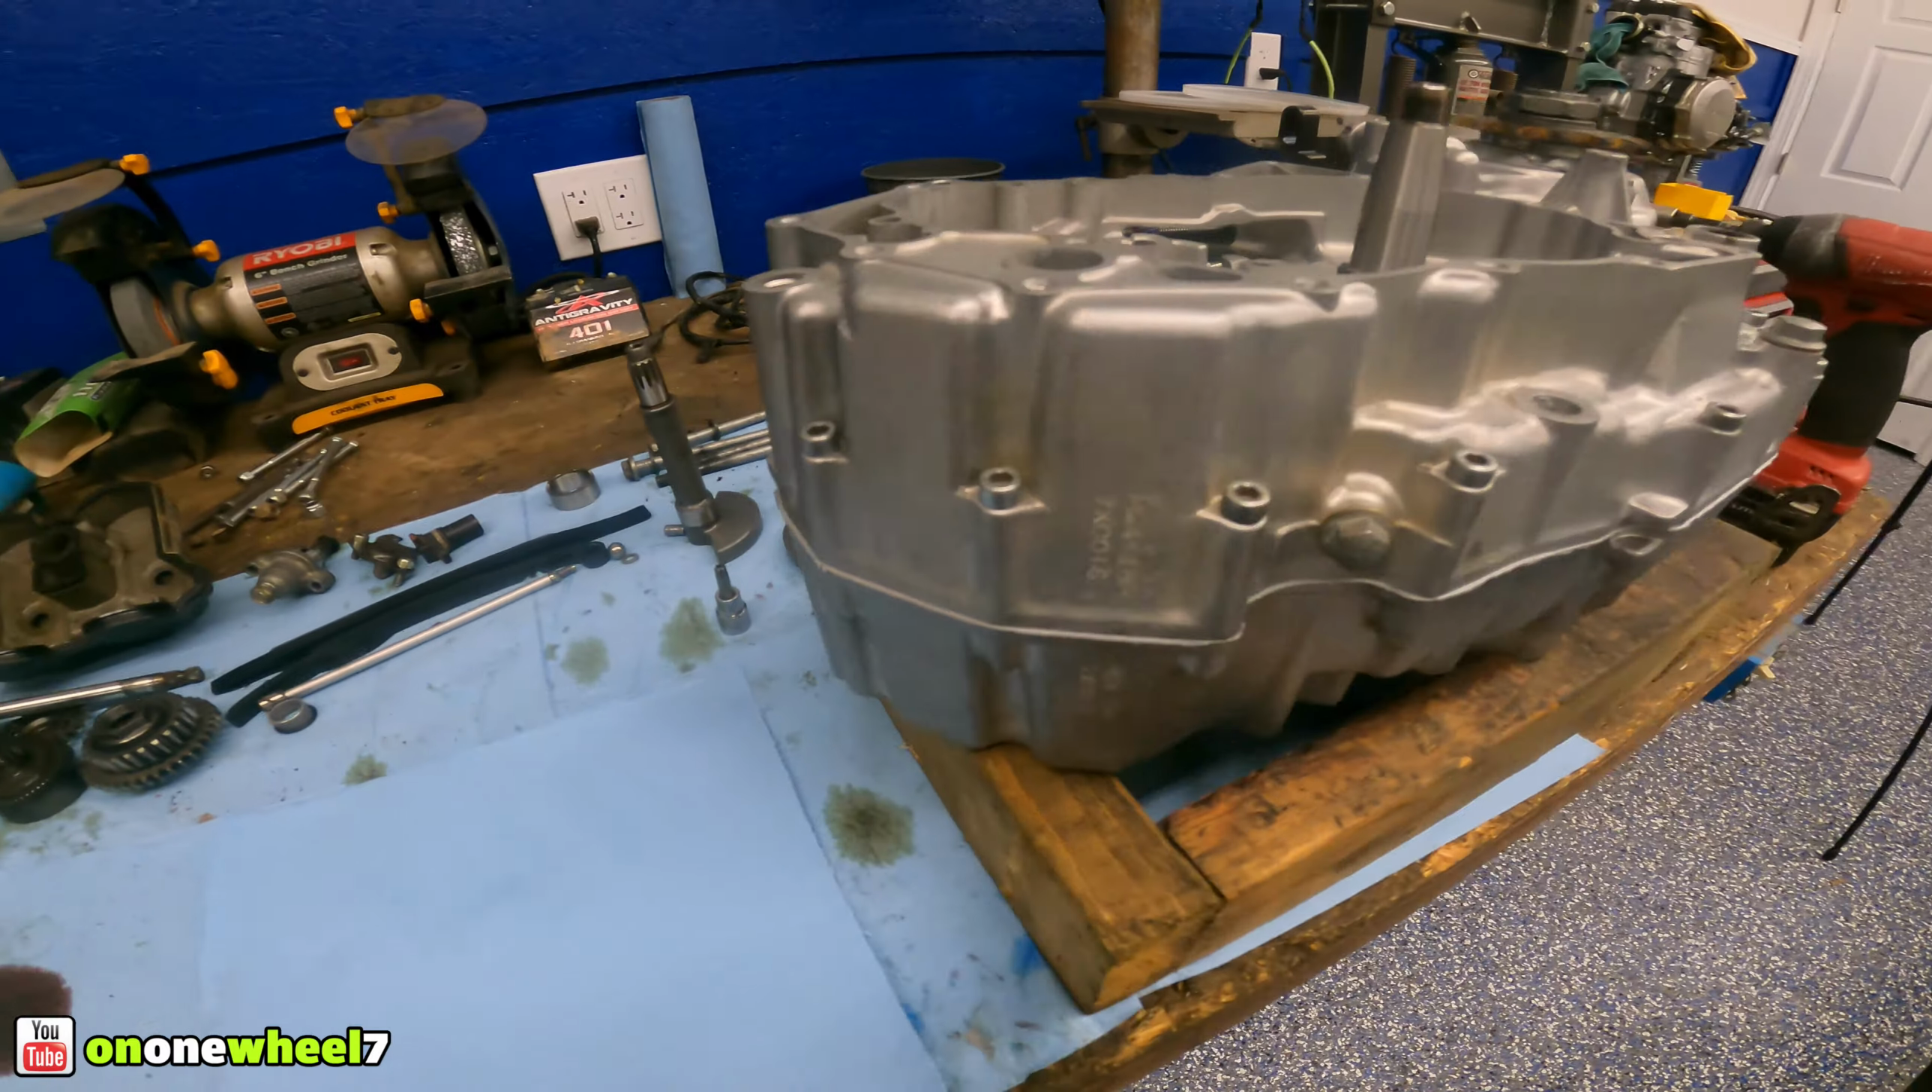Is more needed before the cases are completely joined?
No.